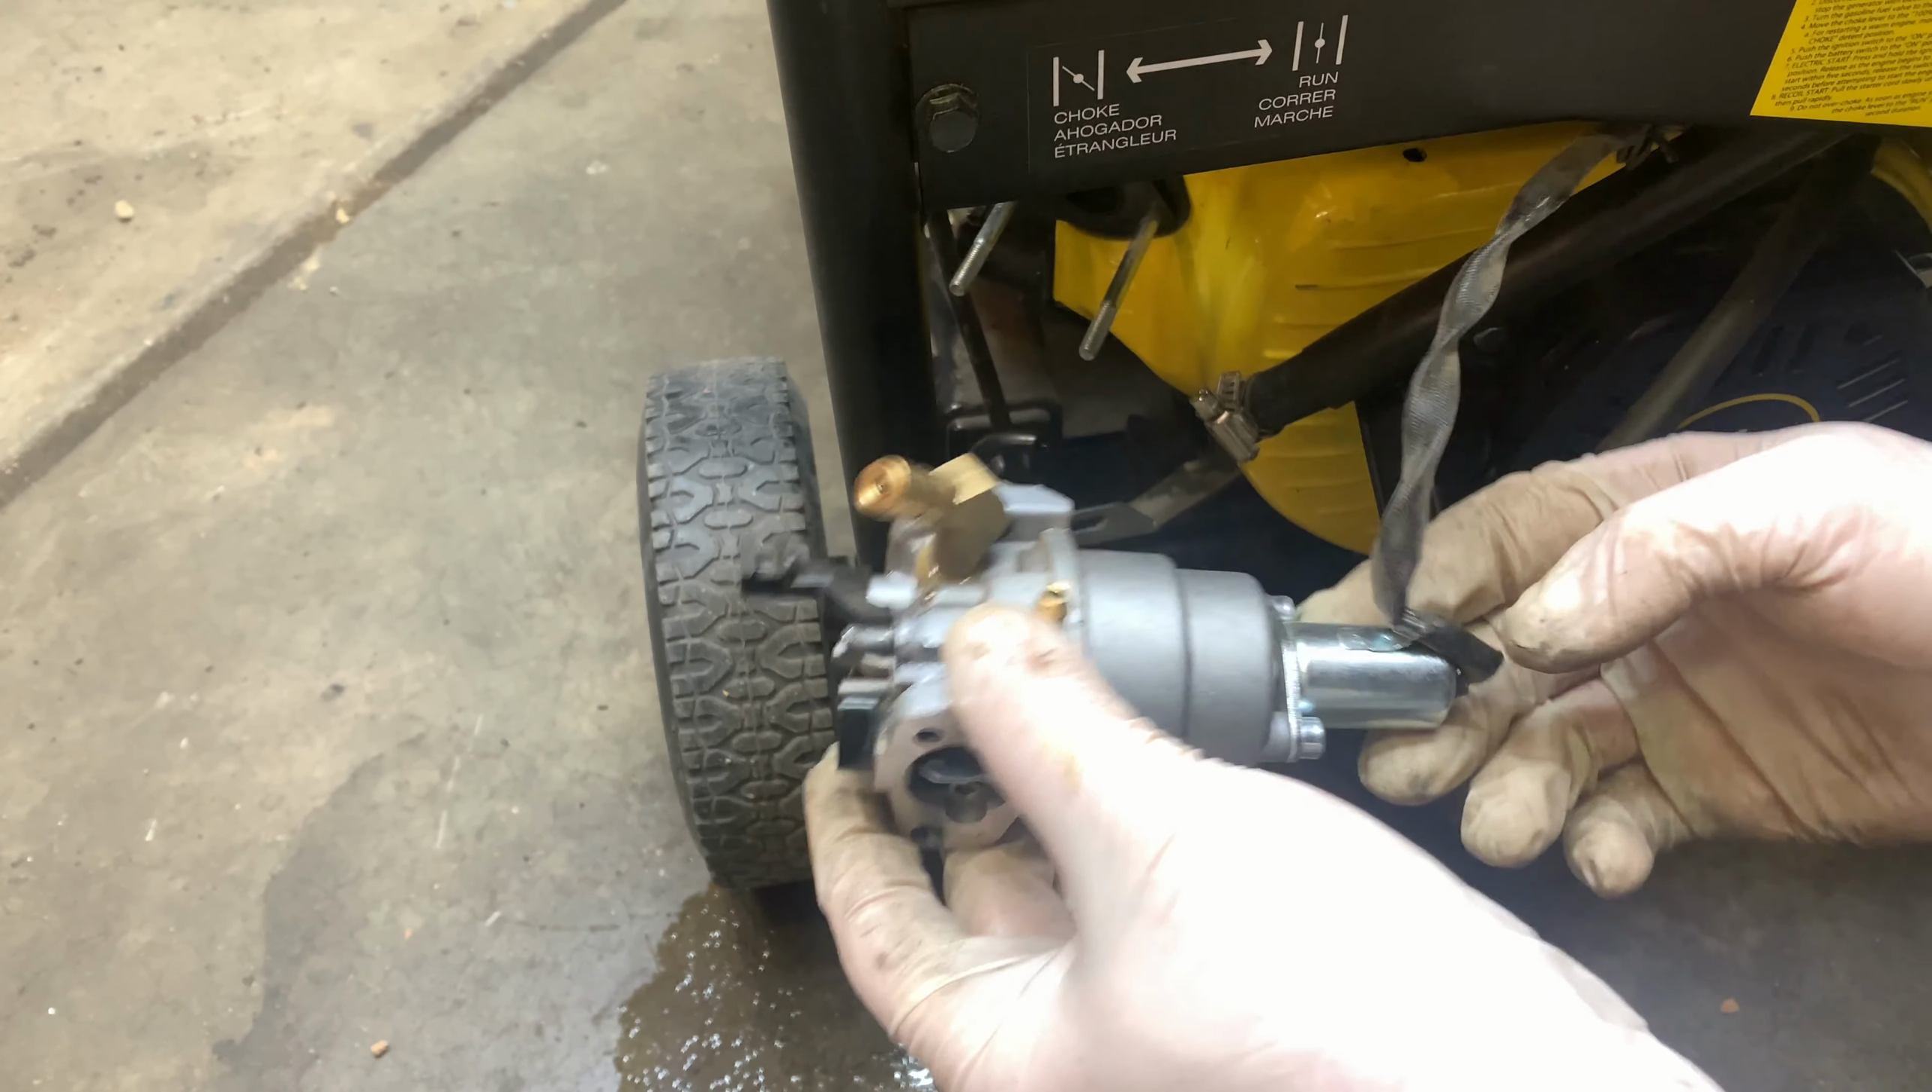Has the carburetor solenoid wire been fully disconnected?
No.